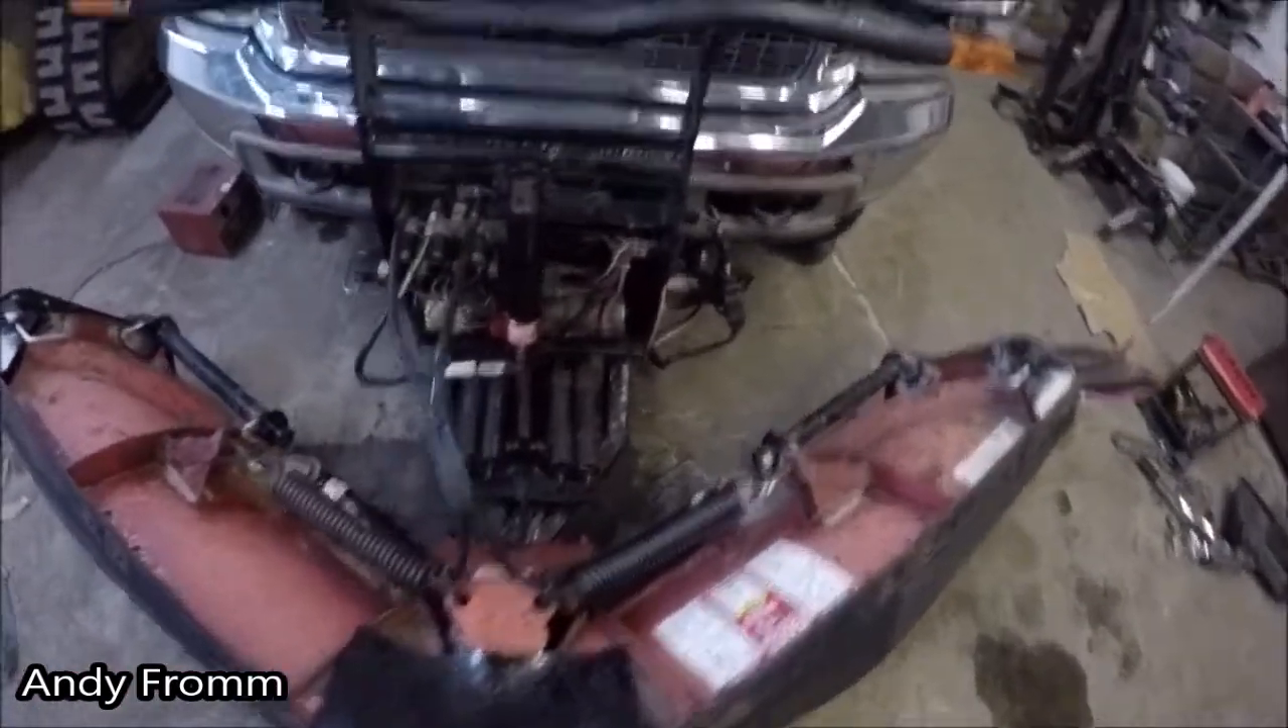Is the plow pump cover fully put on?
No.